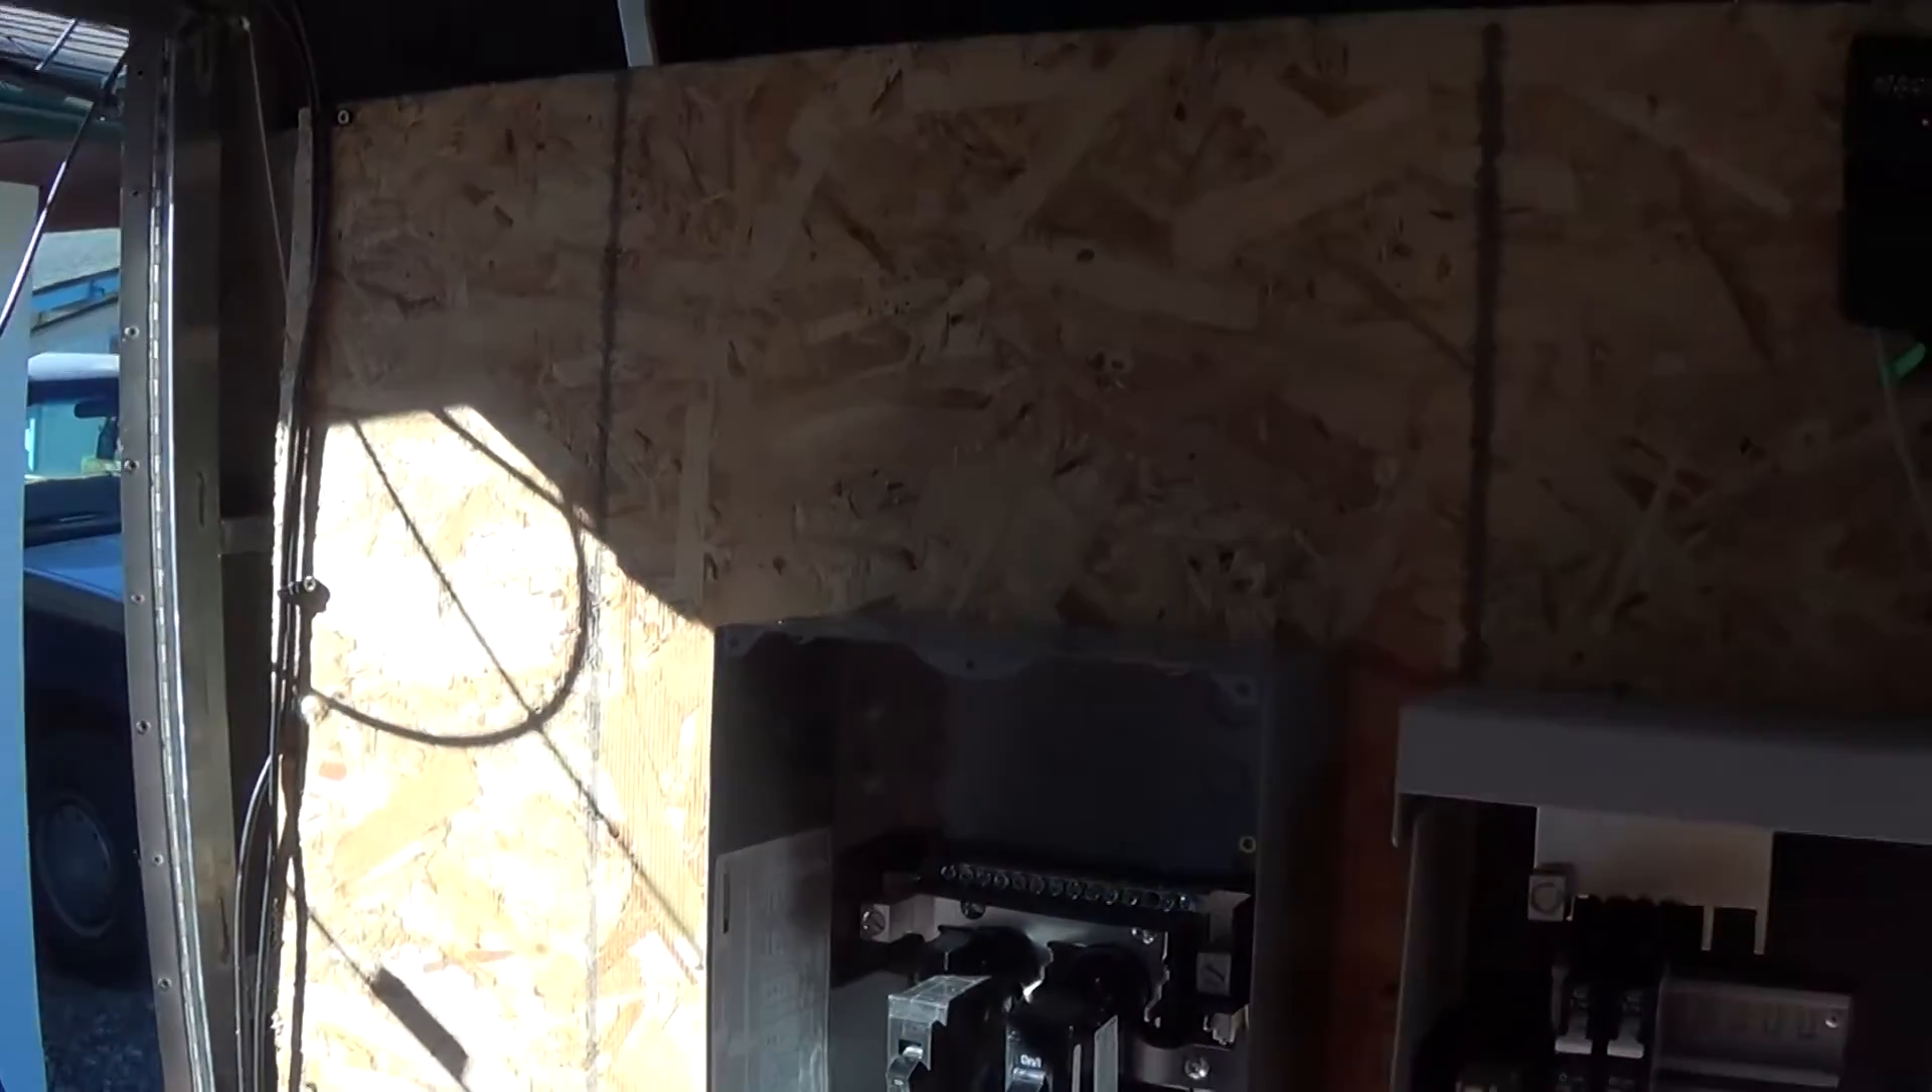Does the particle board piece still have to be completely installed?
No.